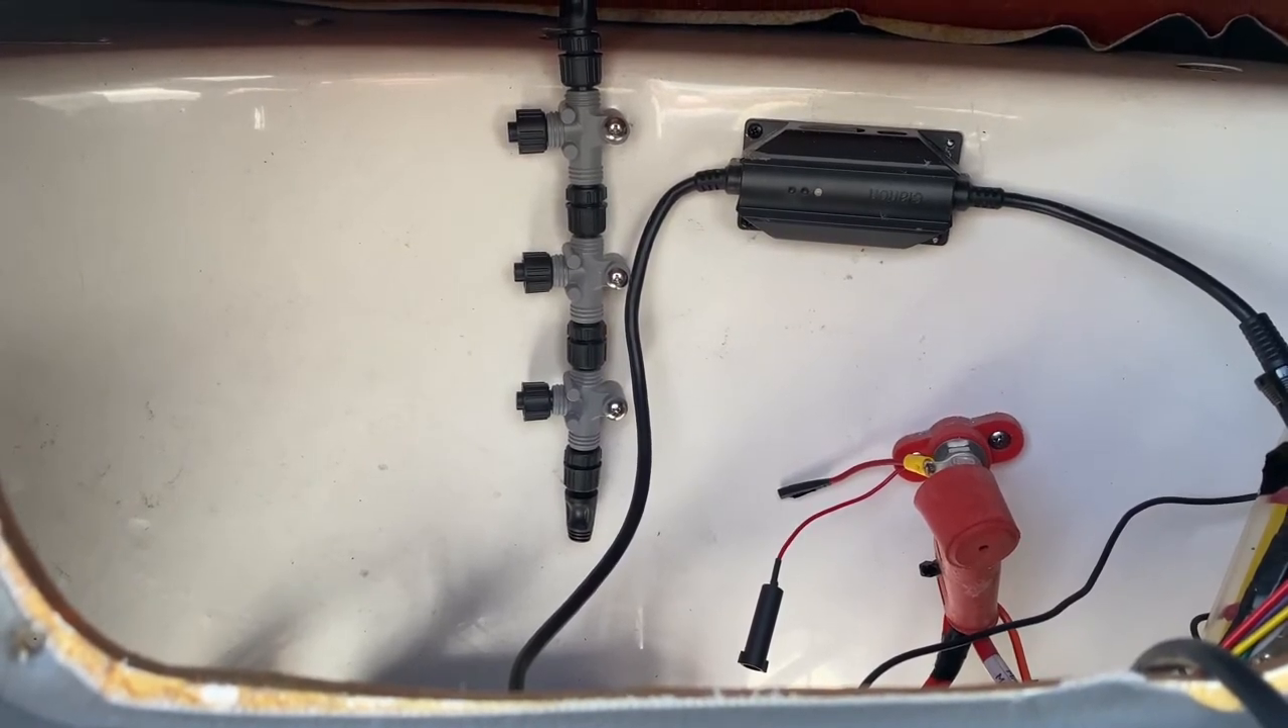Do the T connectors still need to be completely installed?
No.